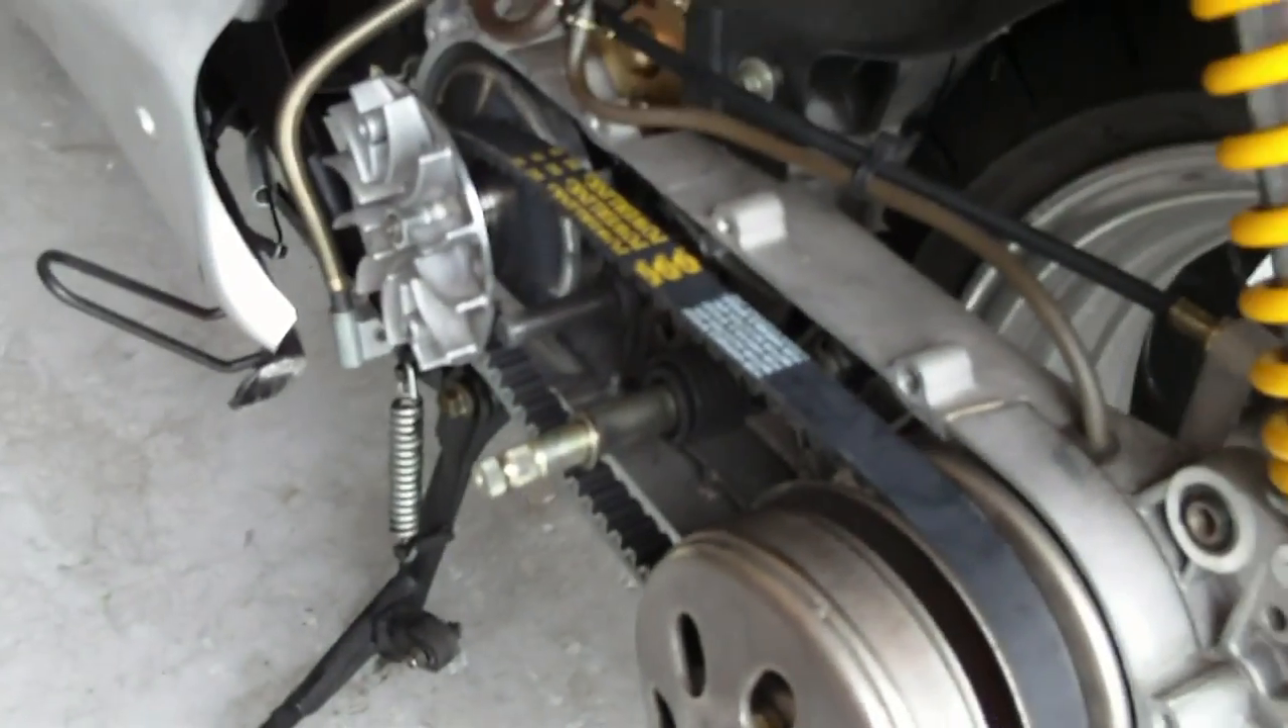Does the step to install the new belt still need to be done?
No.